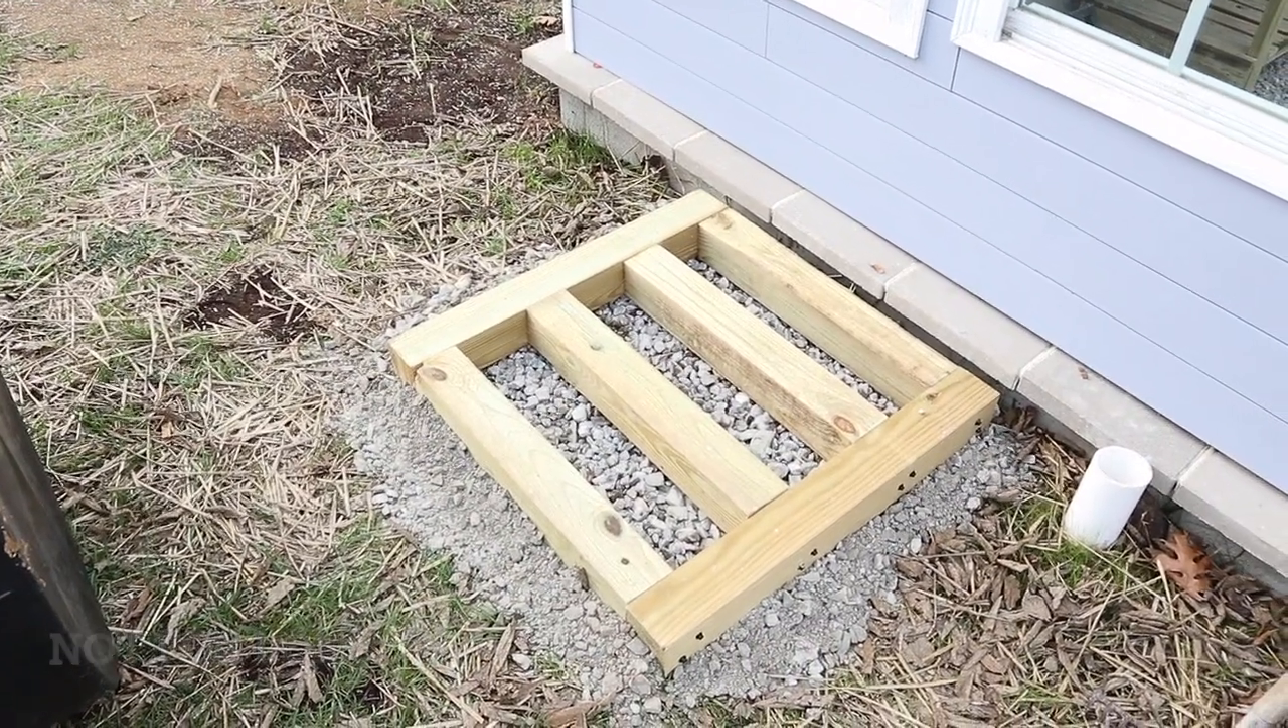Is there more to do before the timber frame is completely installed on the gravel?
No.